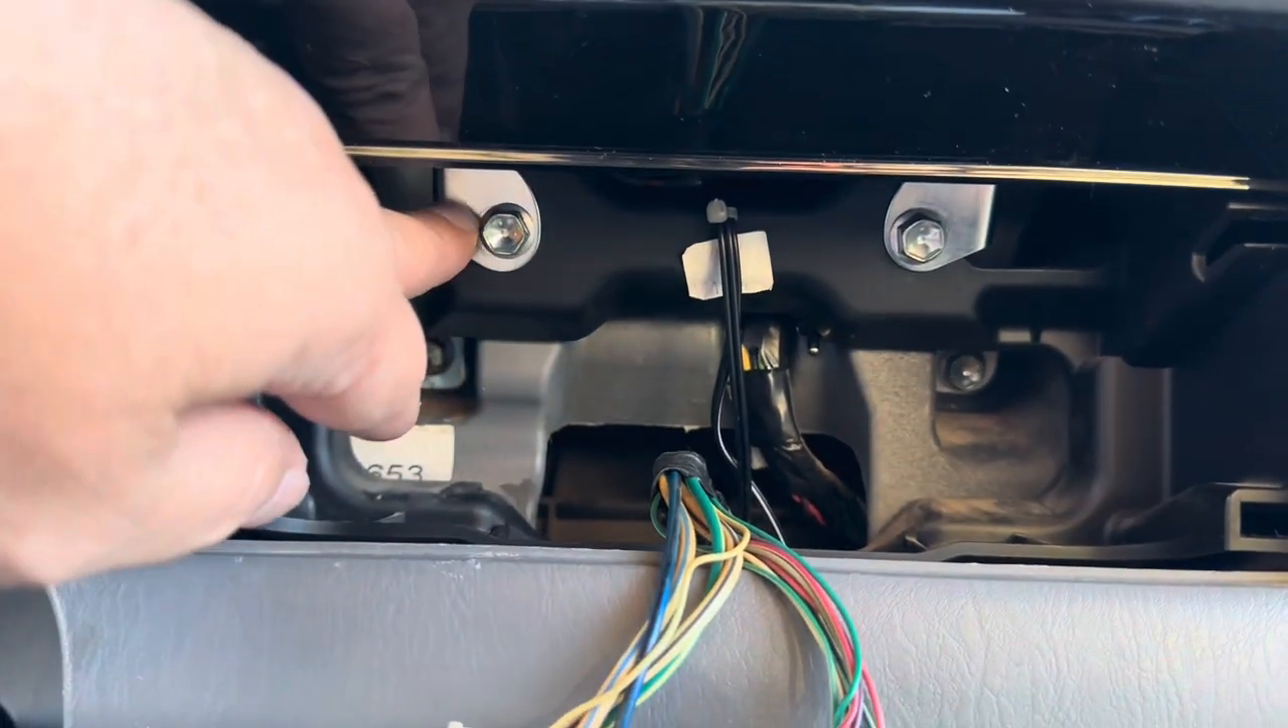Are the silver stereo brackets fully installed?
Yes.